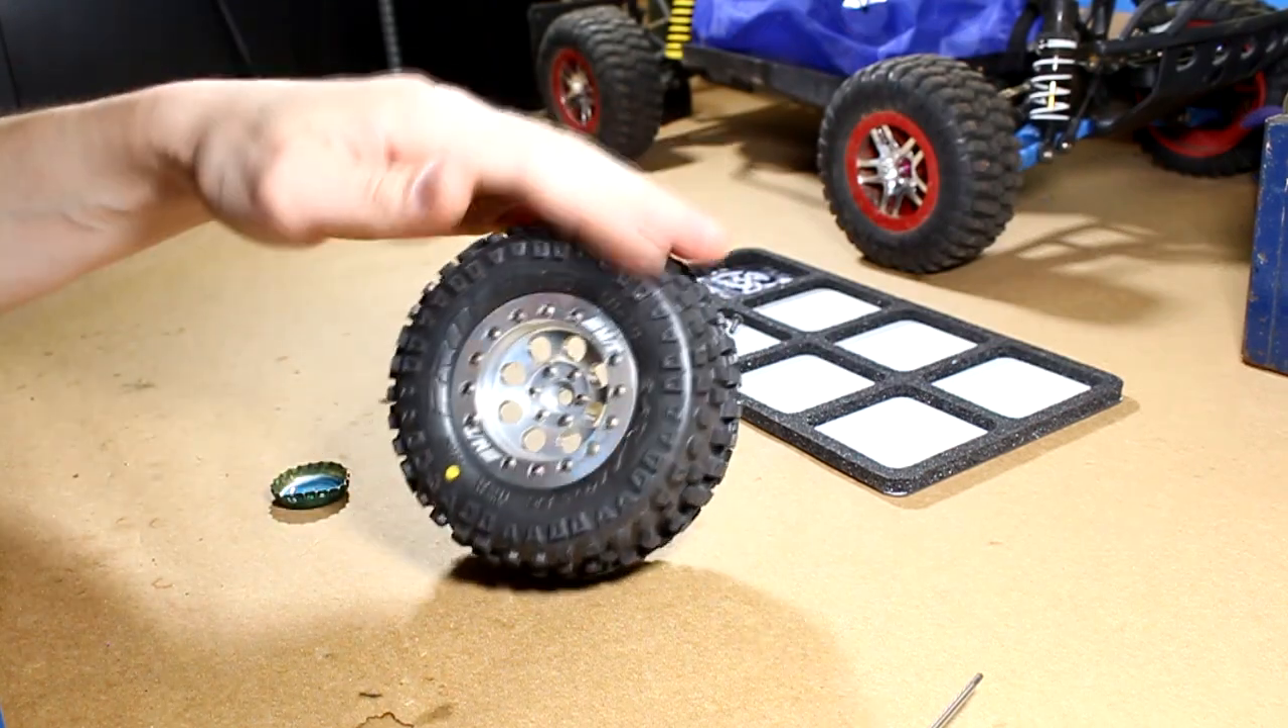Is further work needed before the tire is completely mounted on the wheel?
No.